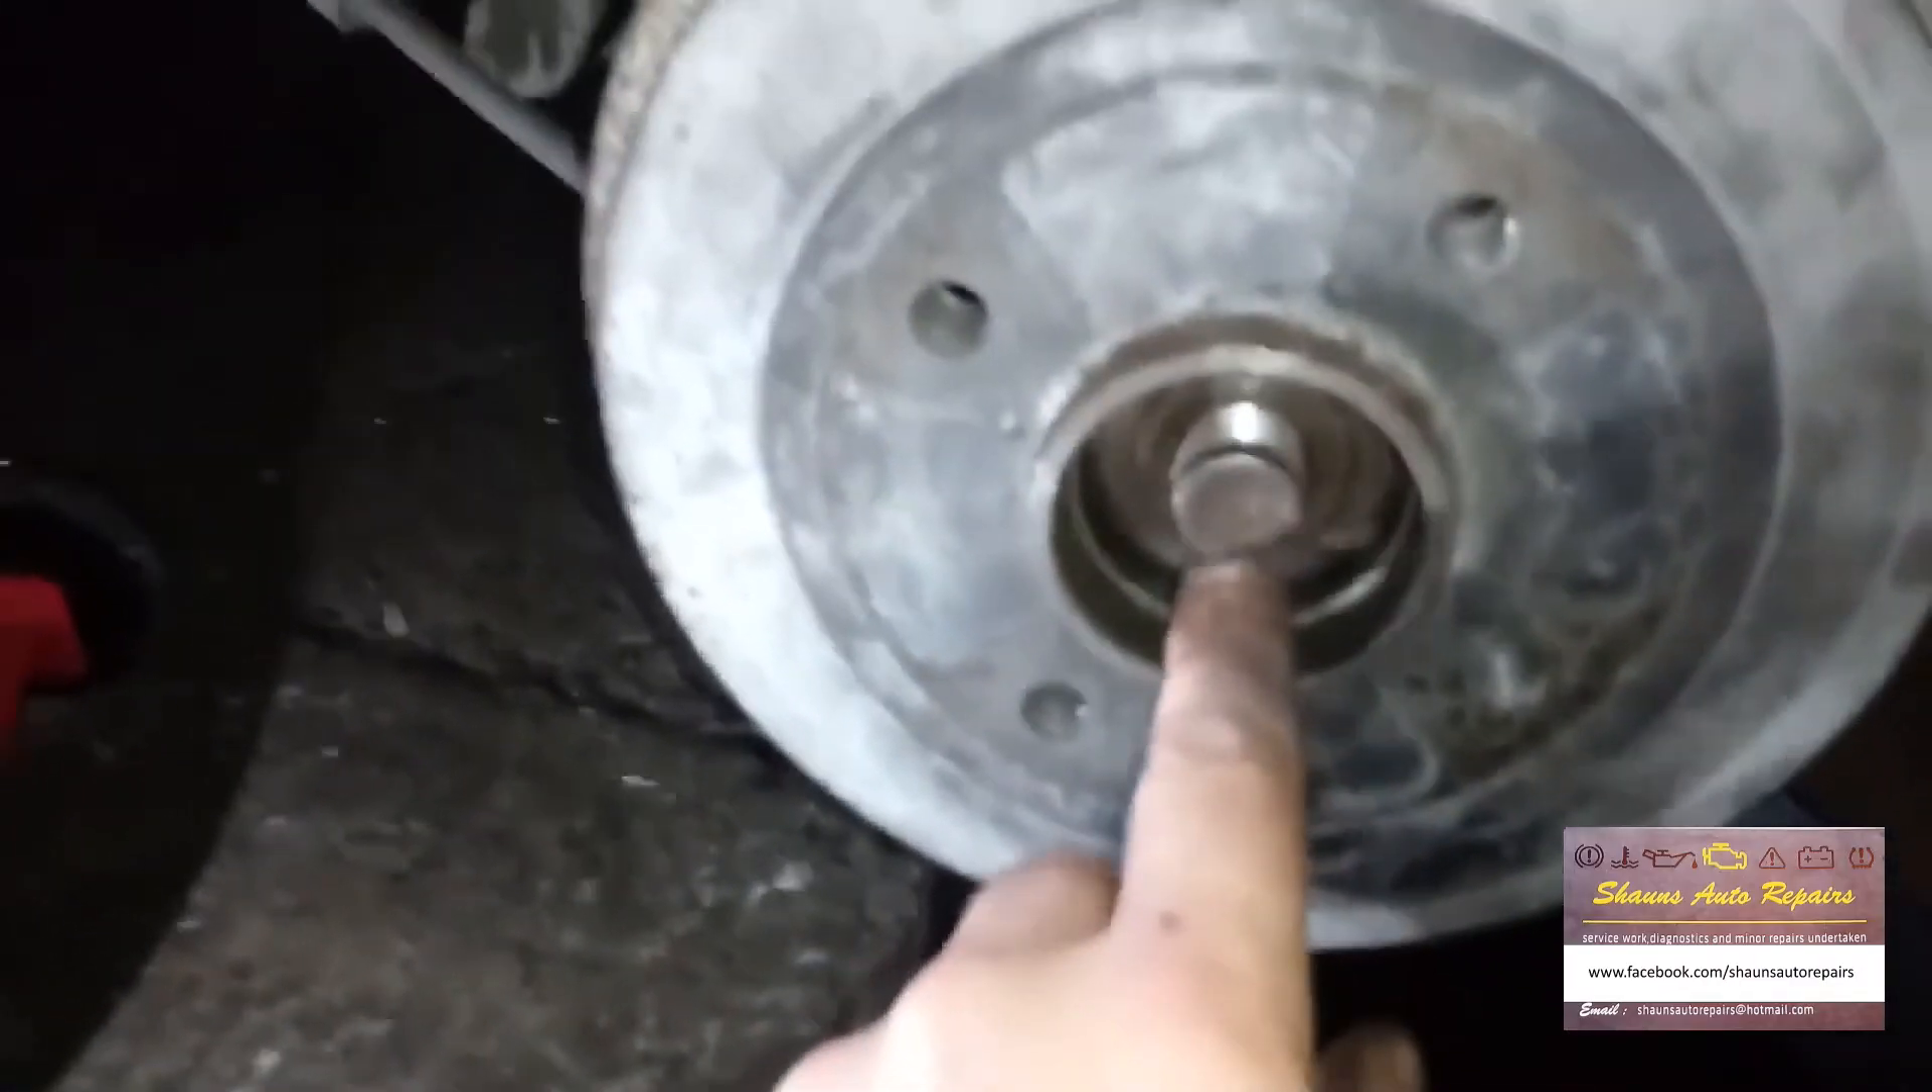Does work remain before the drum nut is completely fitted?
Yes.